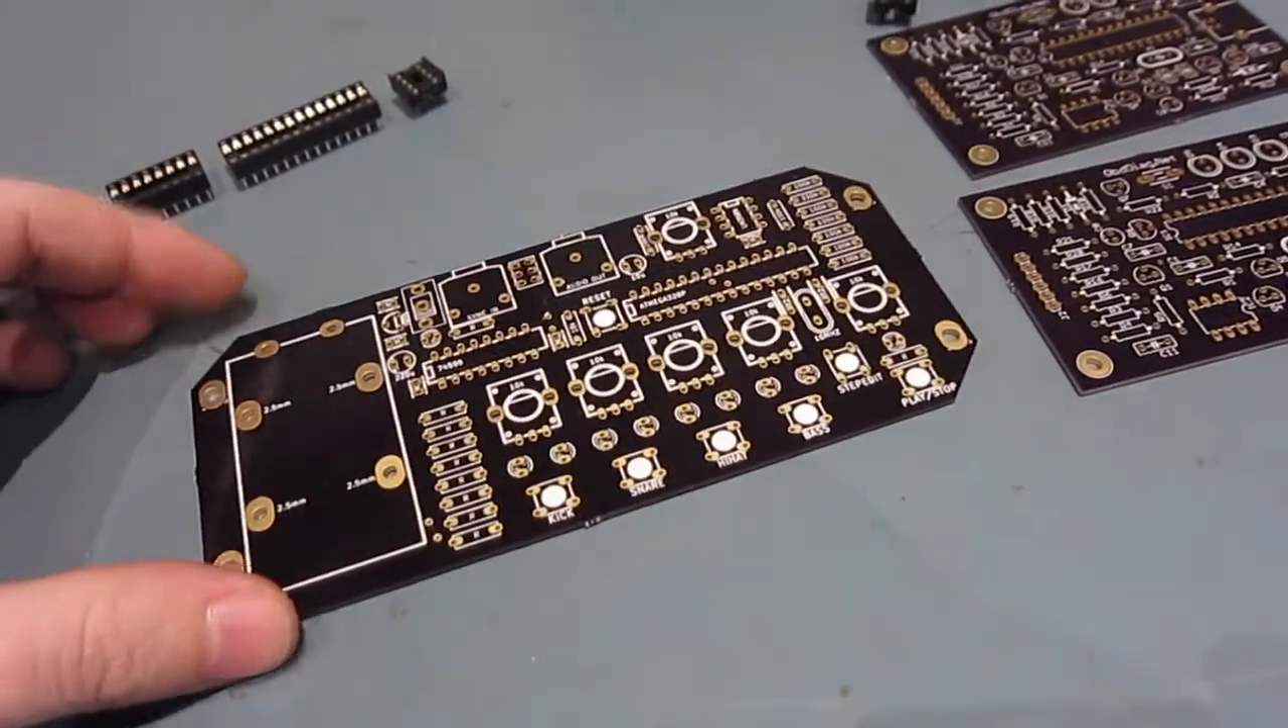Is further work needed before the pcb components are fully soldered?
Yes.